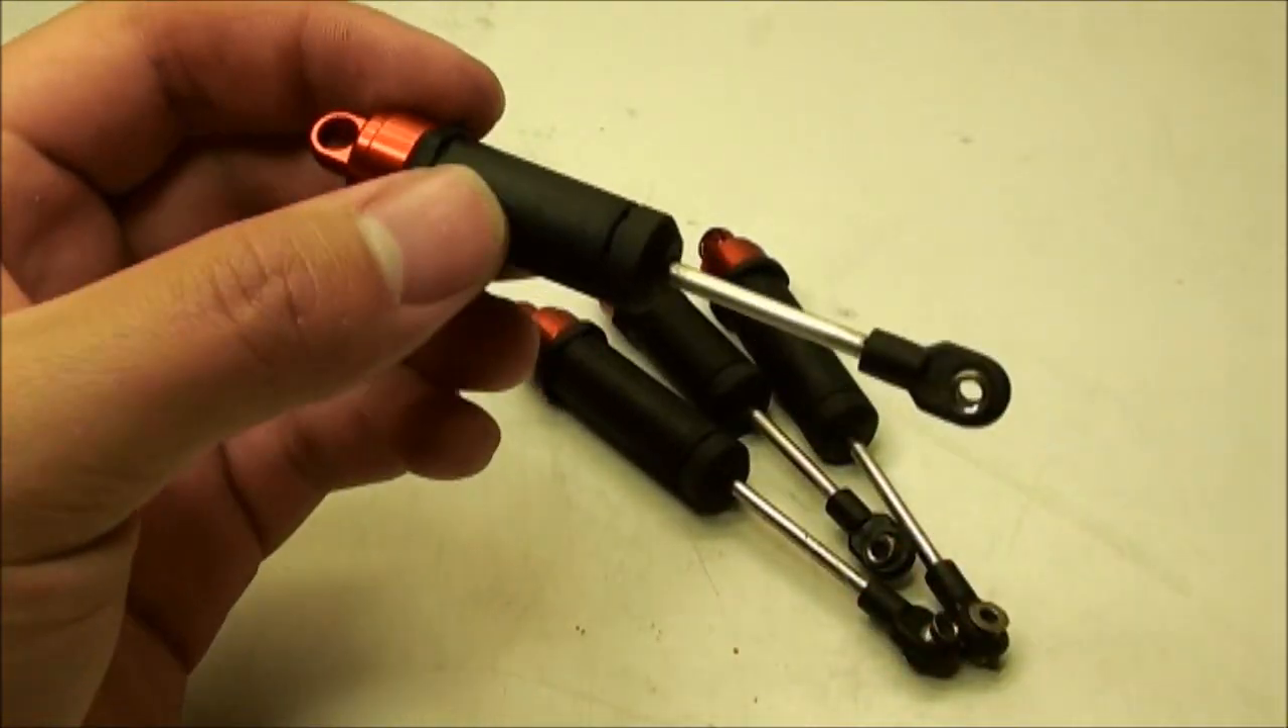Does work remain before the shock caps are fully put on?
No.